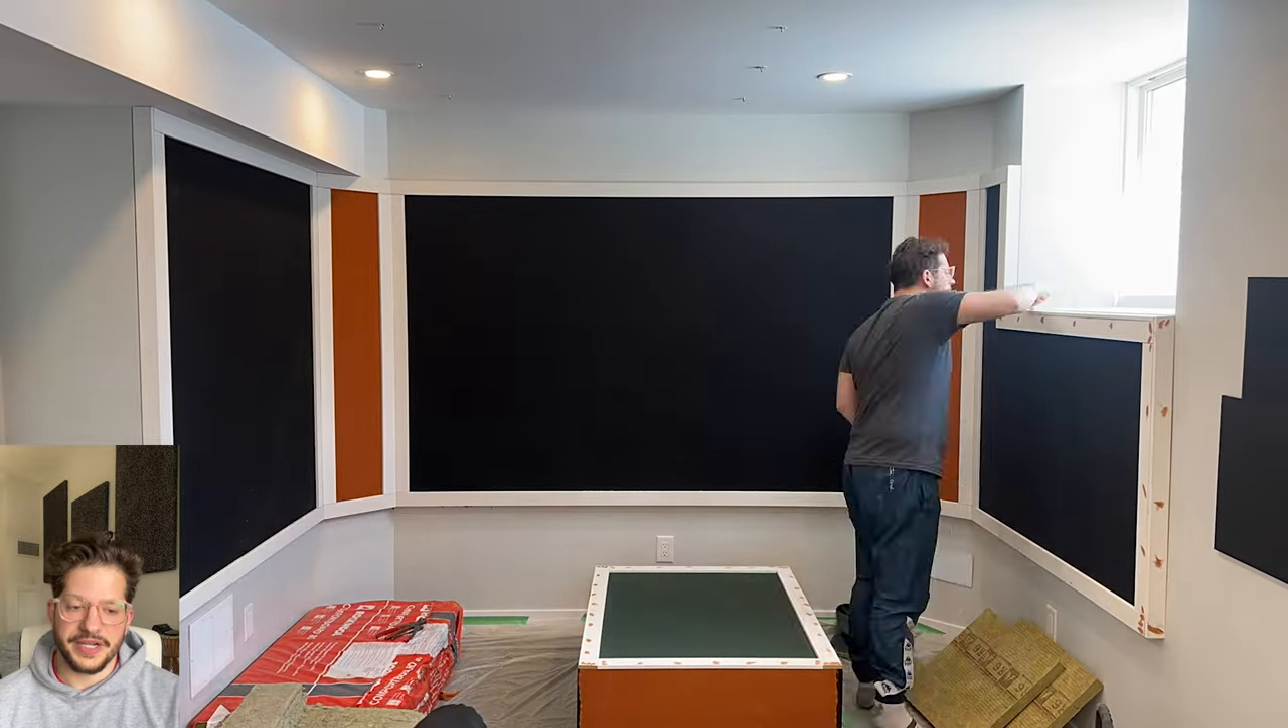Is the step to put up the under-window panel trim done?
Yes.